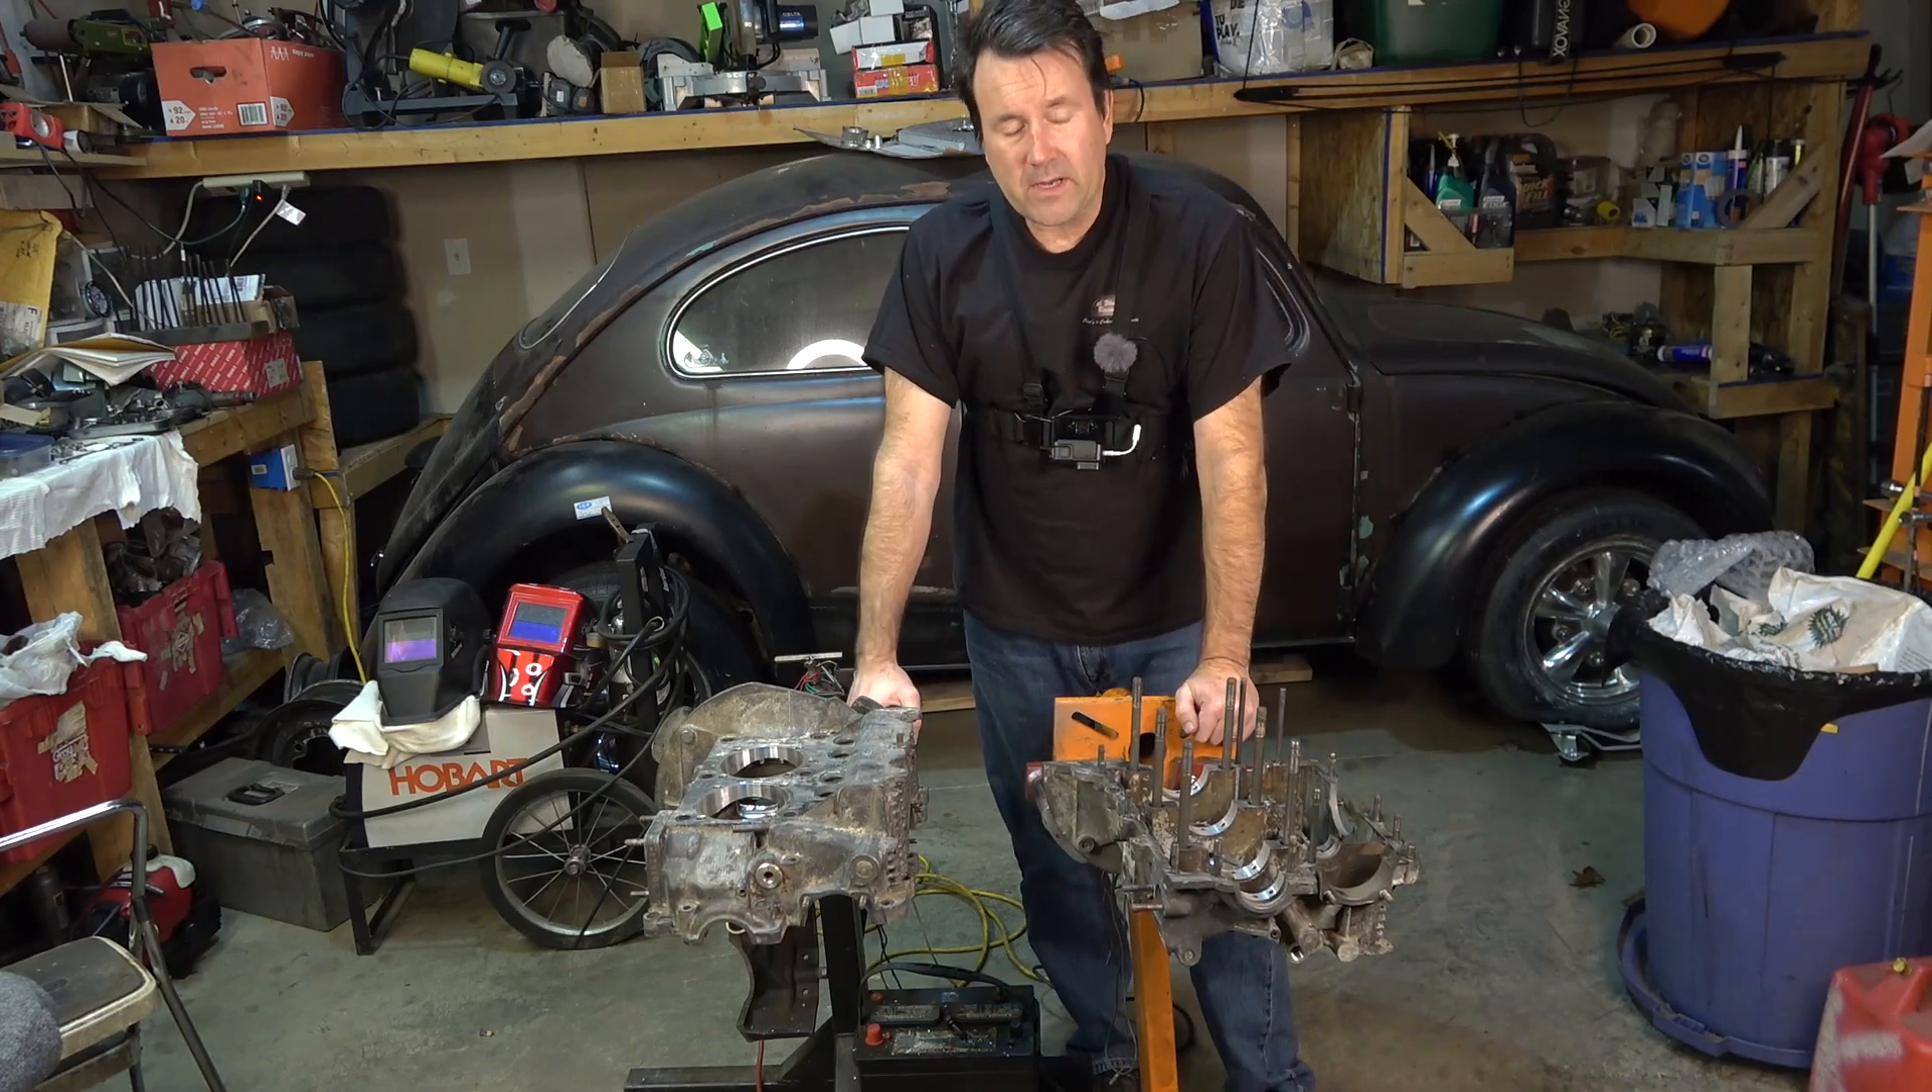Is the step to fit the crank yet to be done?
Yes.